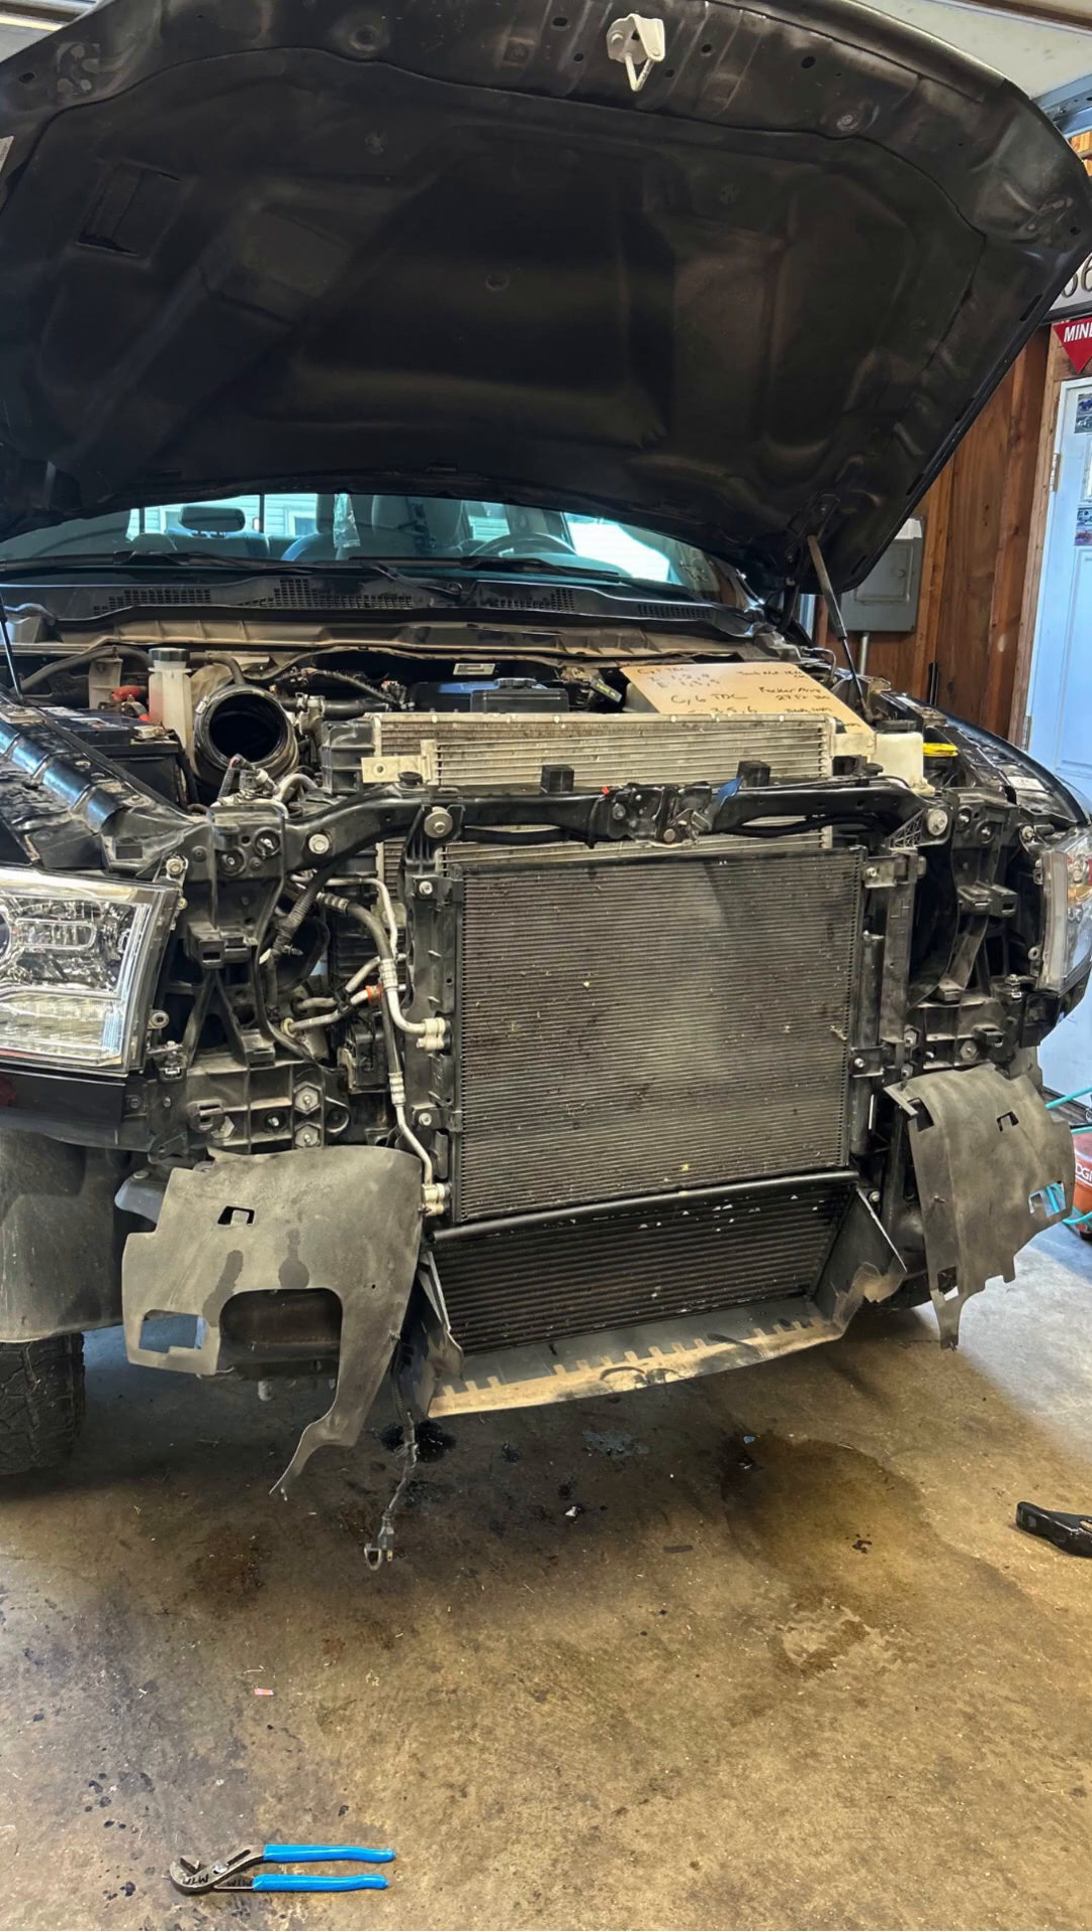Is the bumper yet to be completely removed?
No.